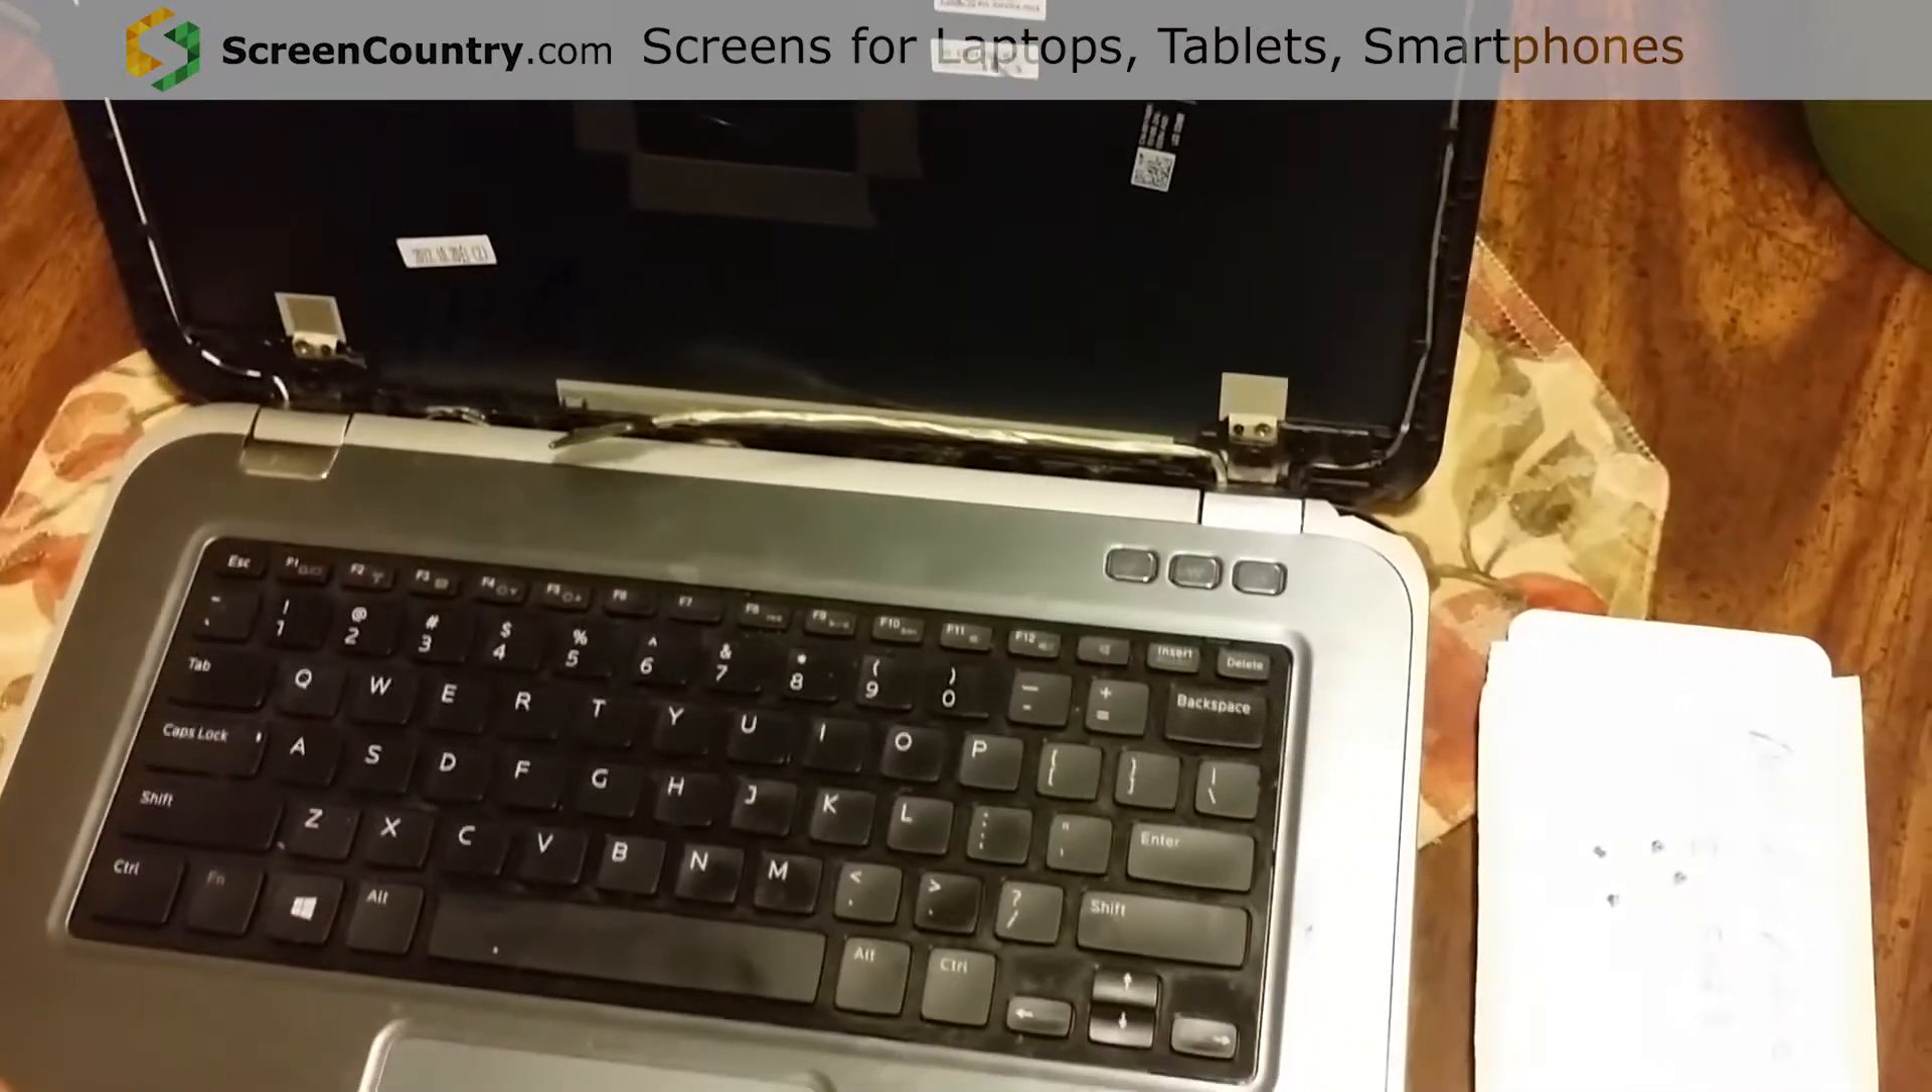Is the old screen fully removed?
Yes.